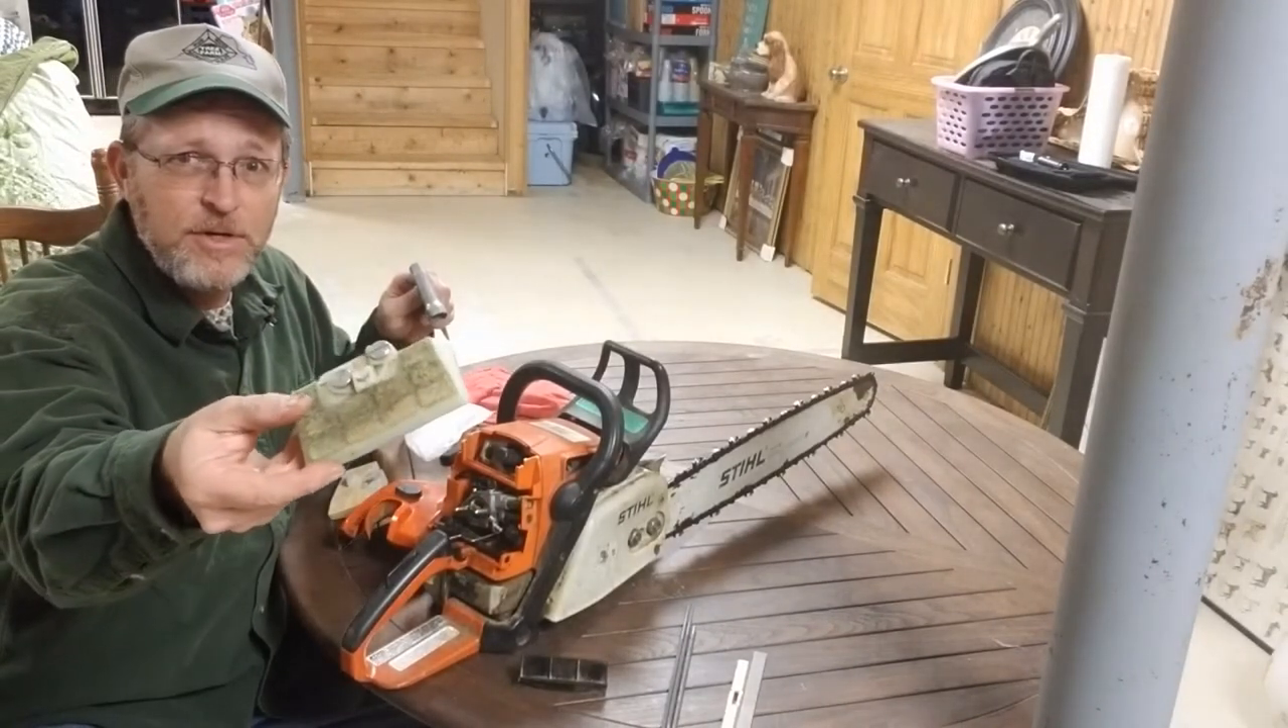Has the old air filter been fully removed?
Yes.